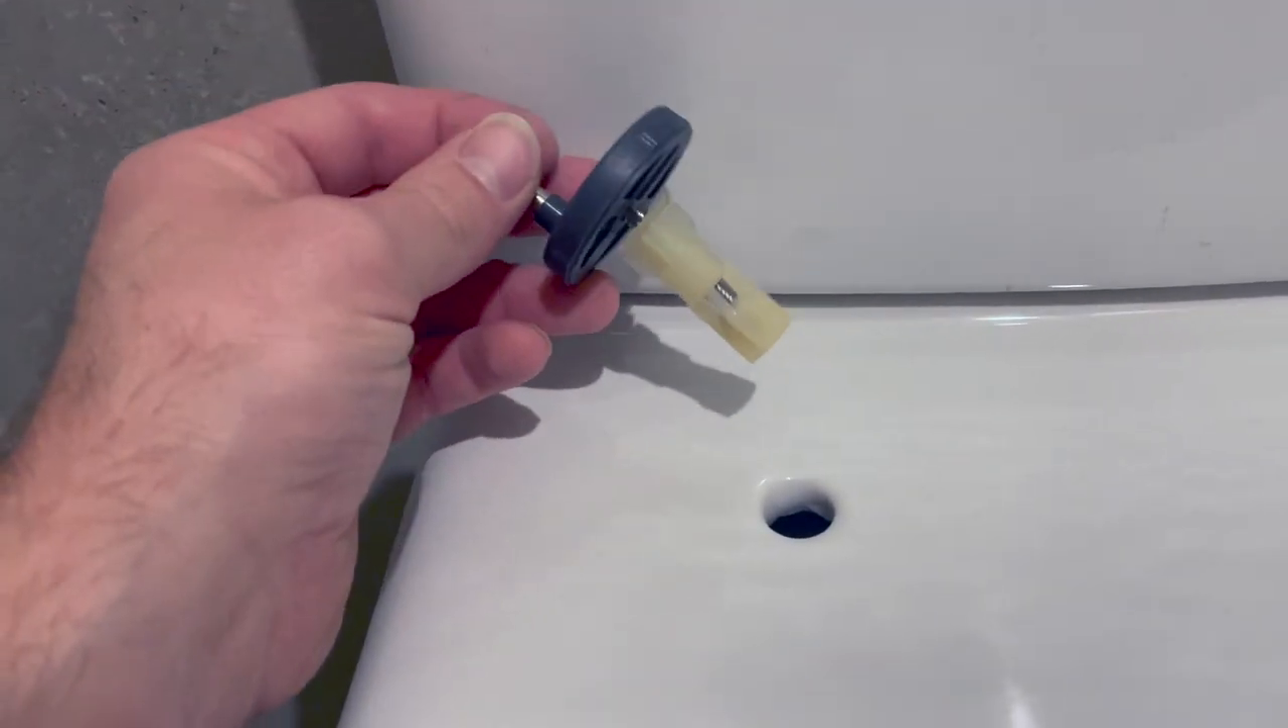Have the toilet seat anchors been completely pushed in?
No.